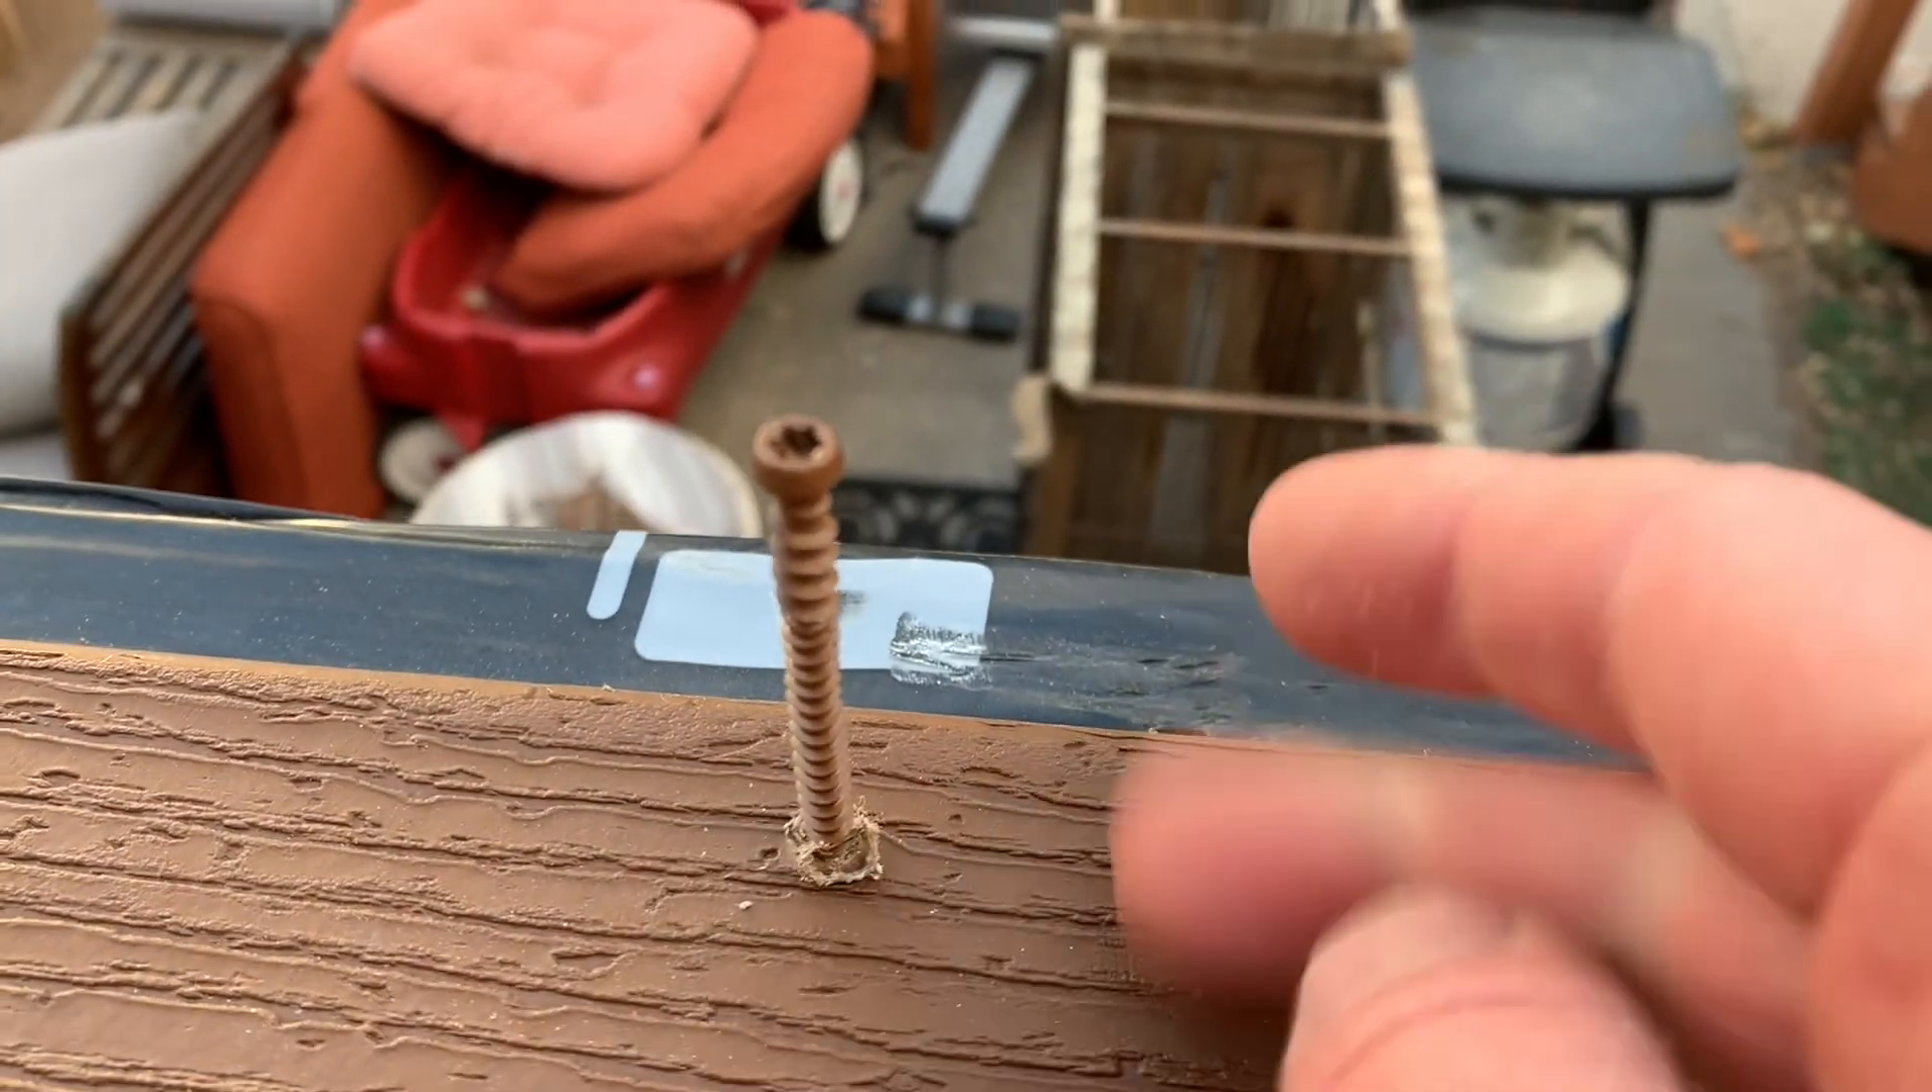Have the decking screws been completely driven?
No.